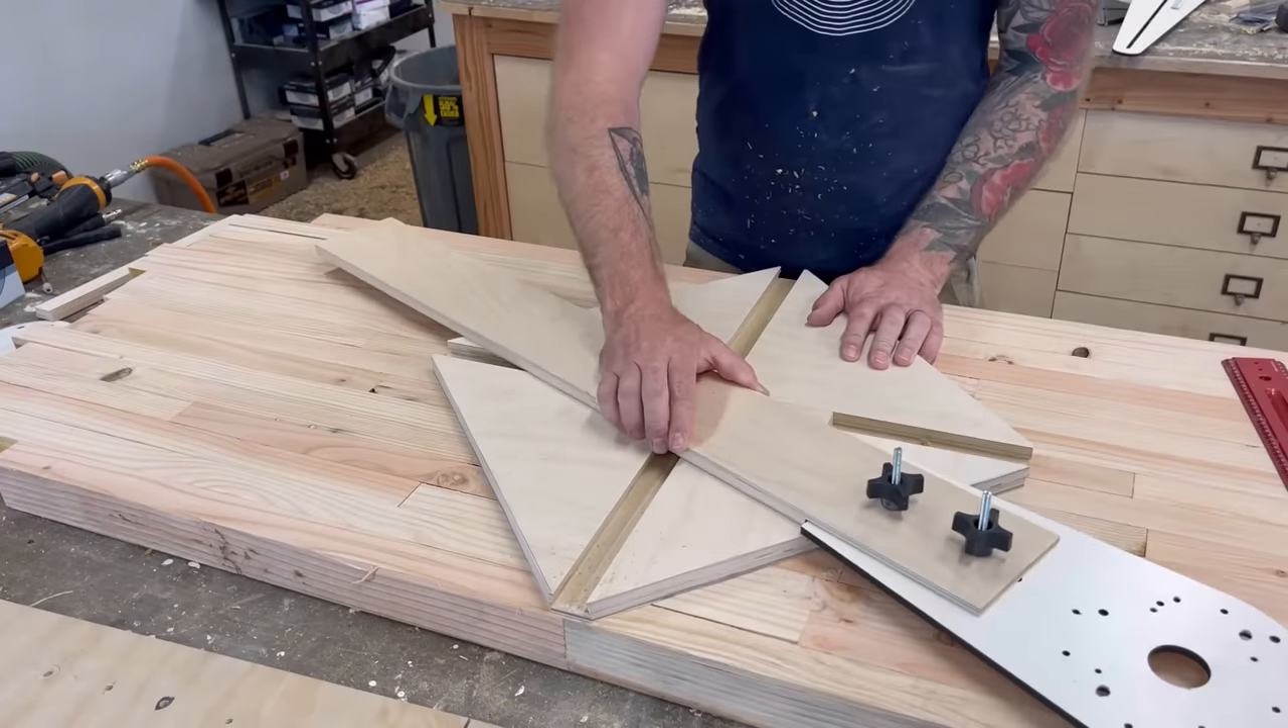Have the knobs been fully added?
Yes.